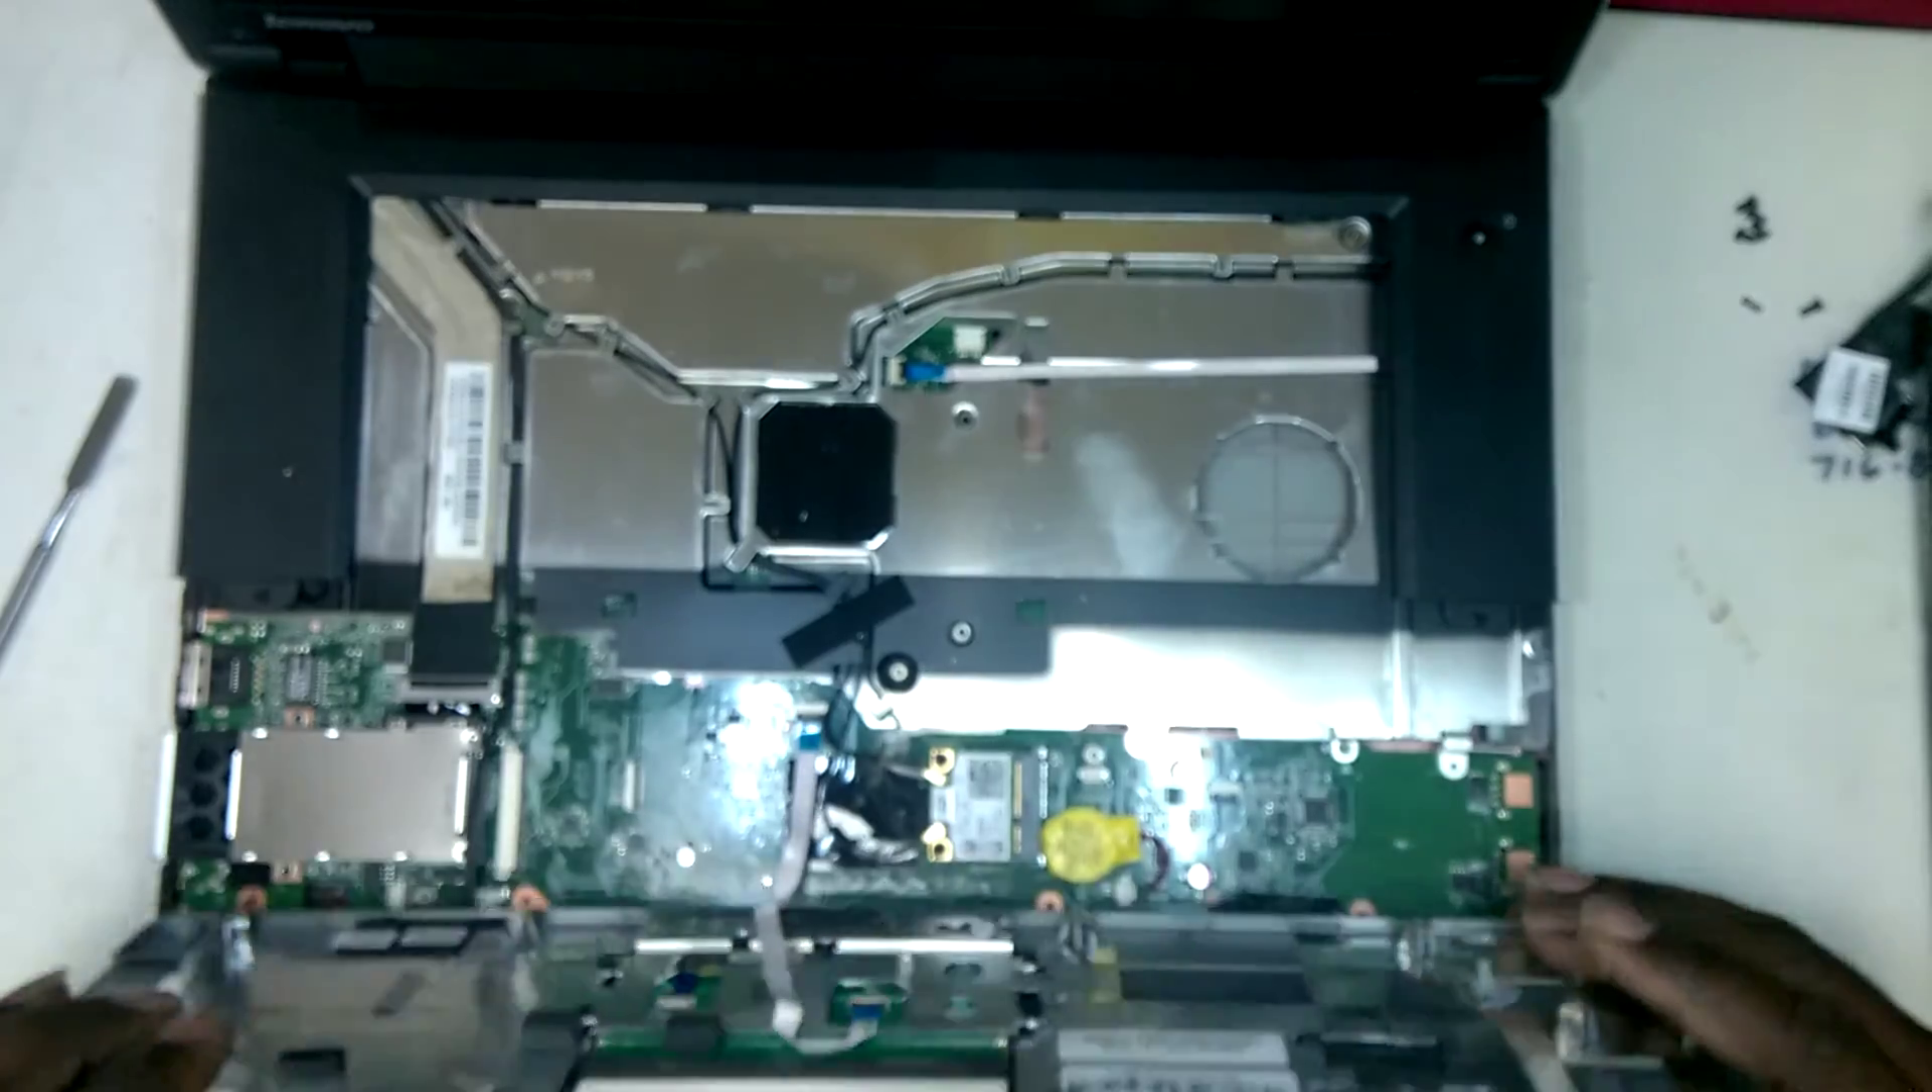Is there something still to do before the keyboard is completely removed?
No.